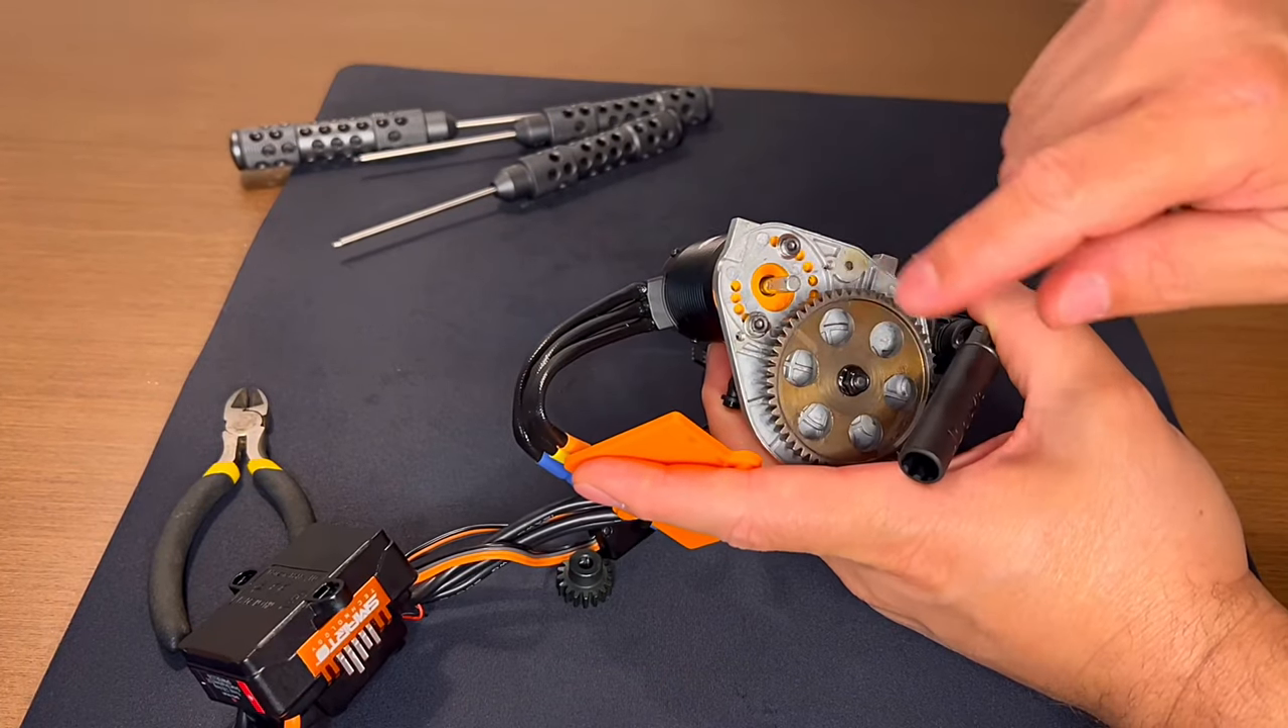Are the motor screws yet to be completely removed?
Yes.